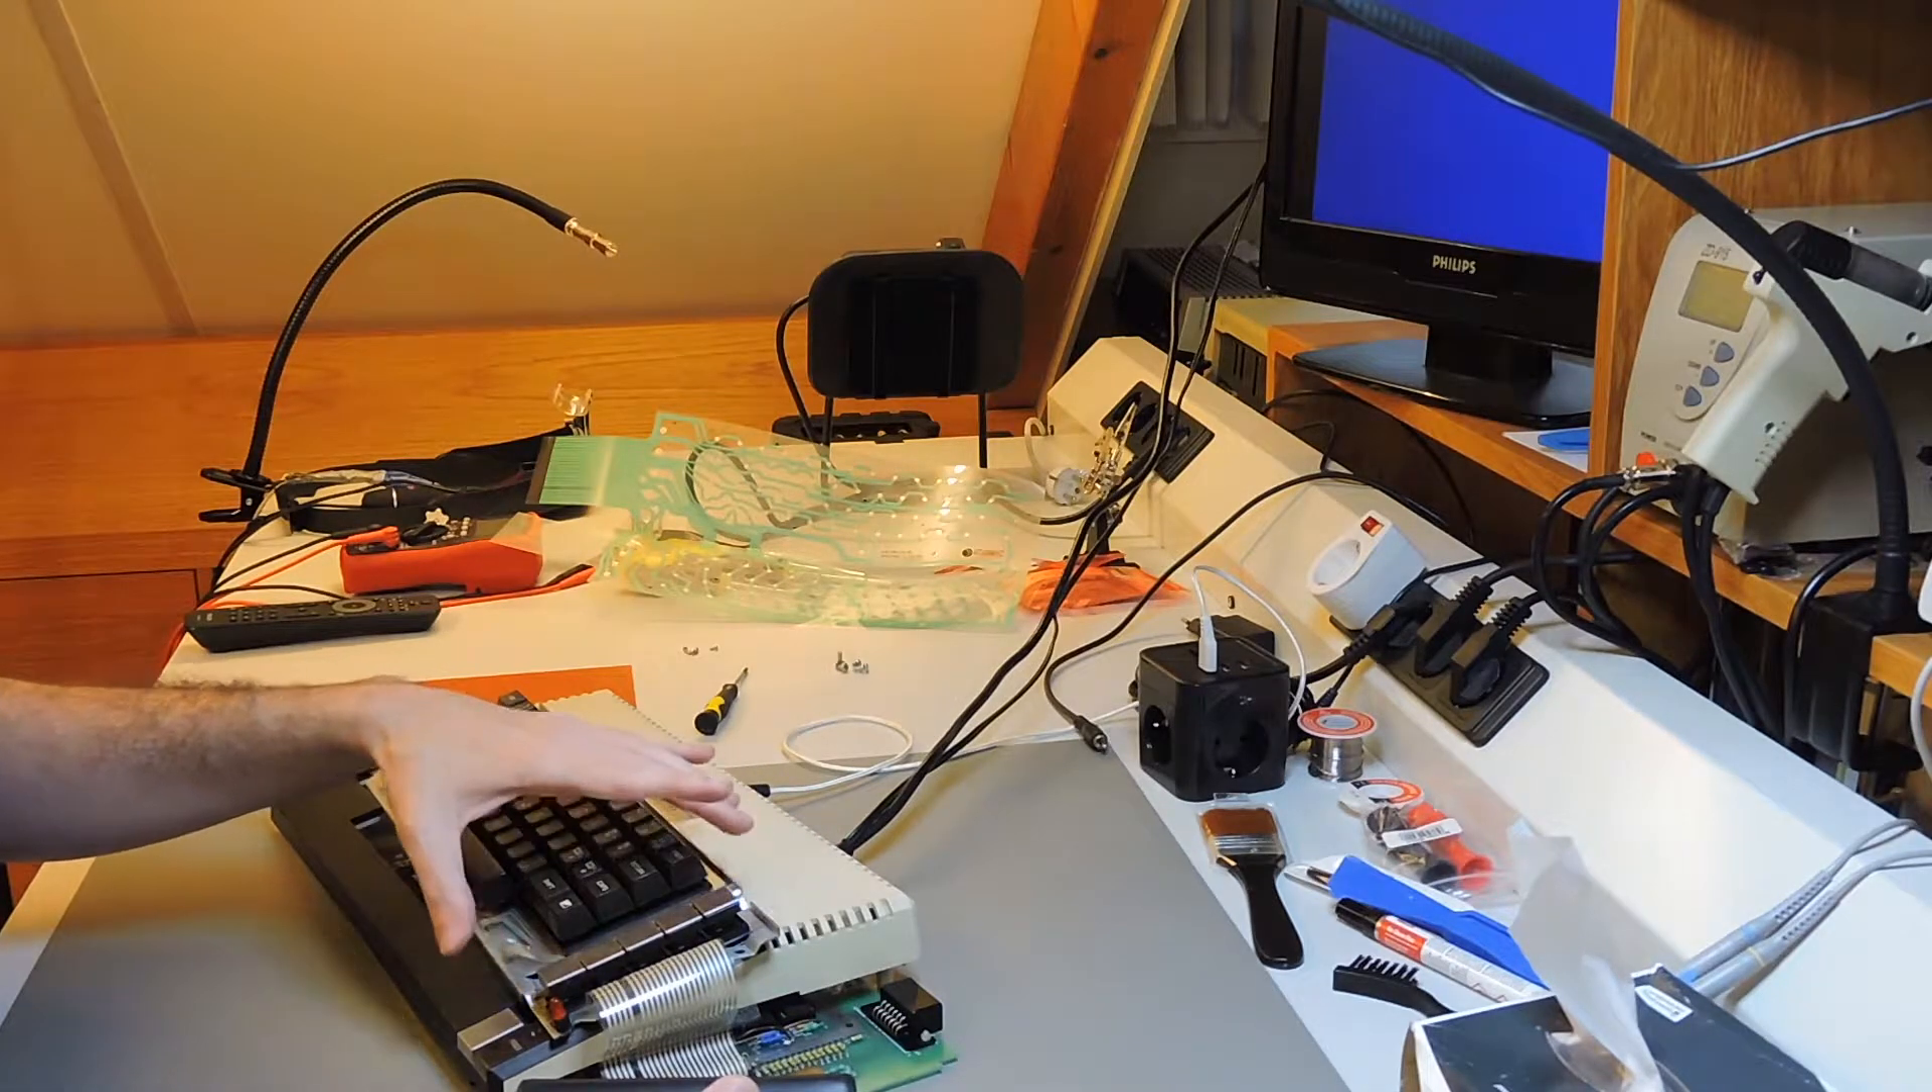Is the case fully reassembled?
No.